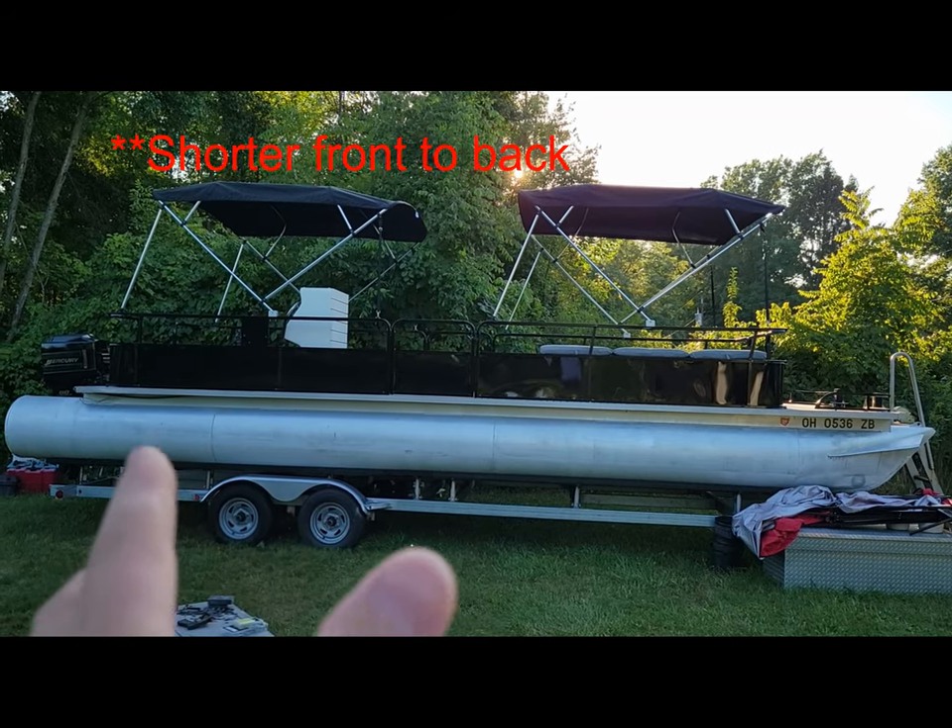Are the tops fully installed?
Yes.